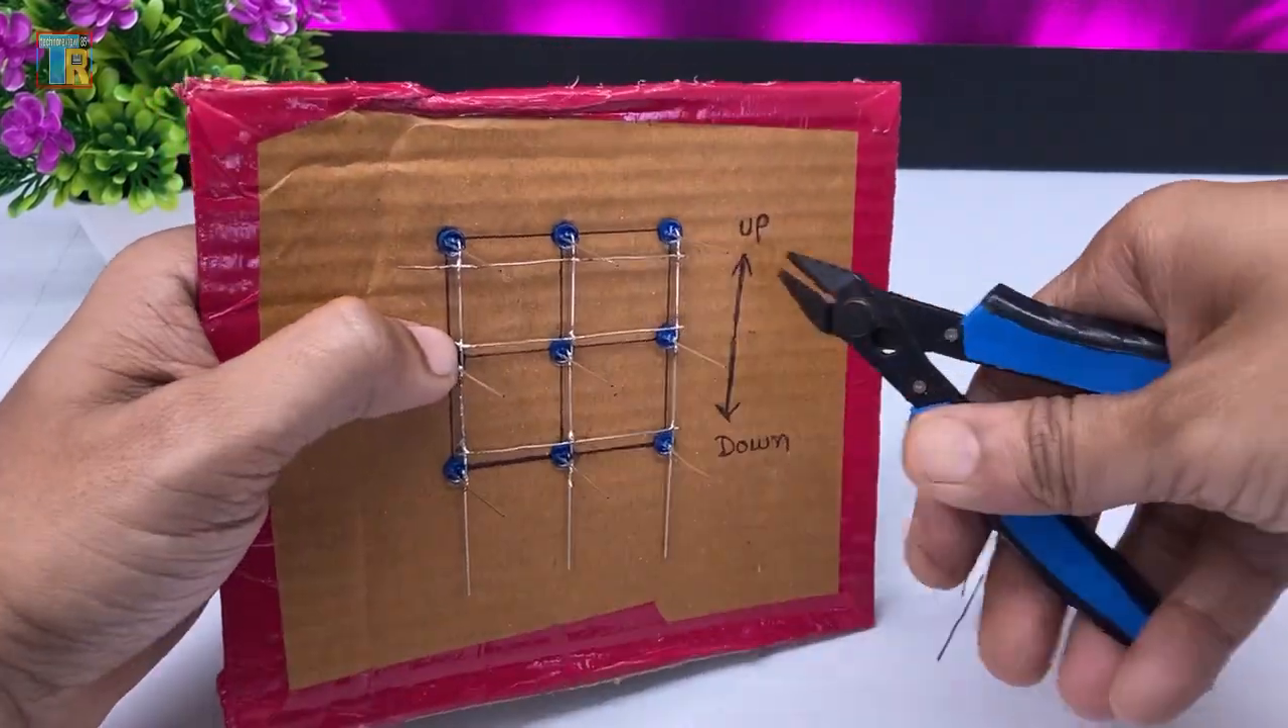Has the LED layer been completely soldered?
Yes.